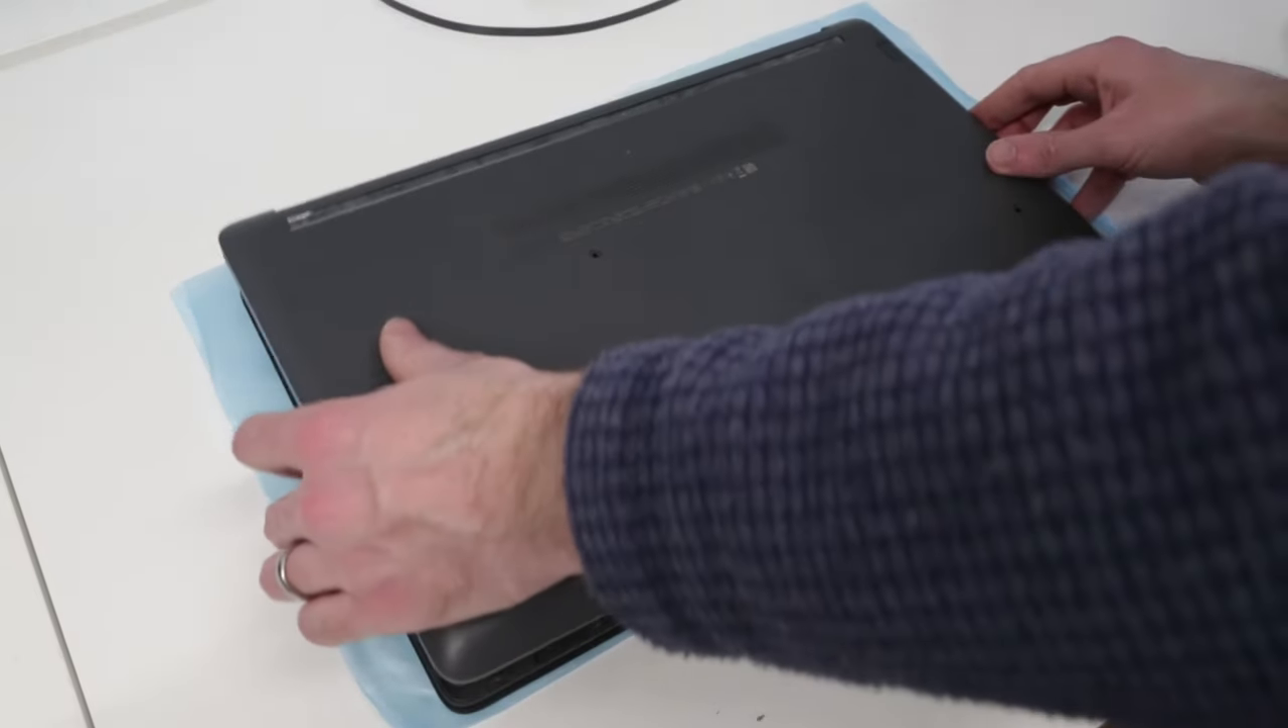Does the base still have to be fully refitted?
Yes.